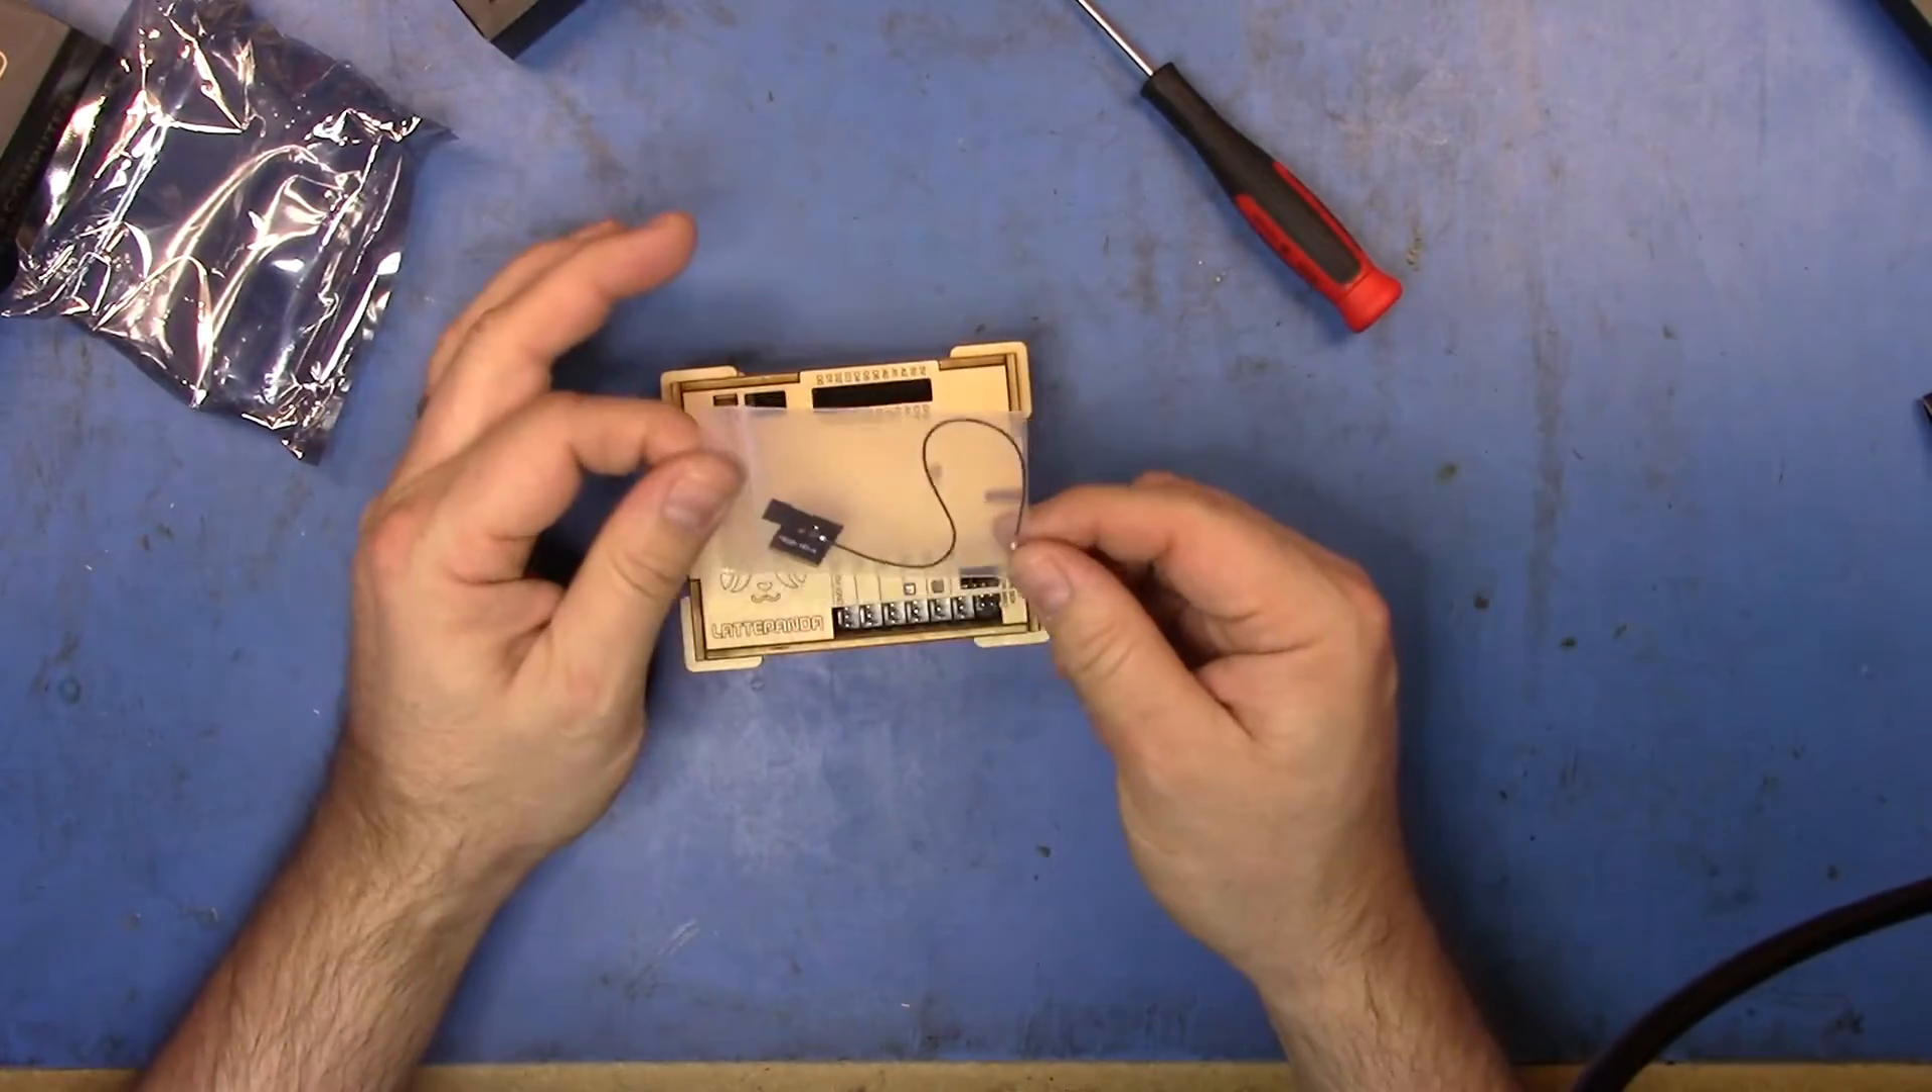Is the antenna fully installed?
No.